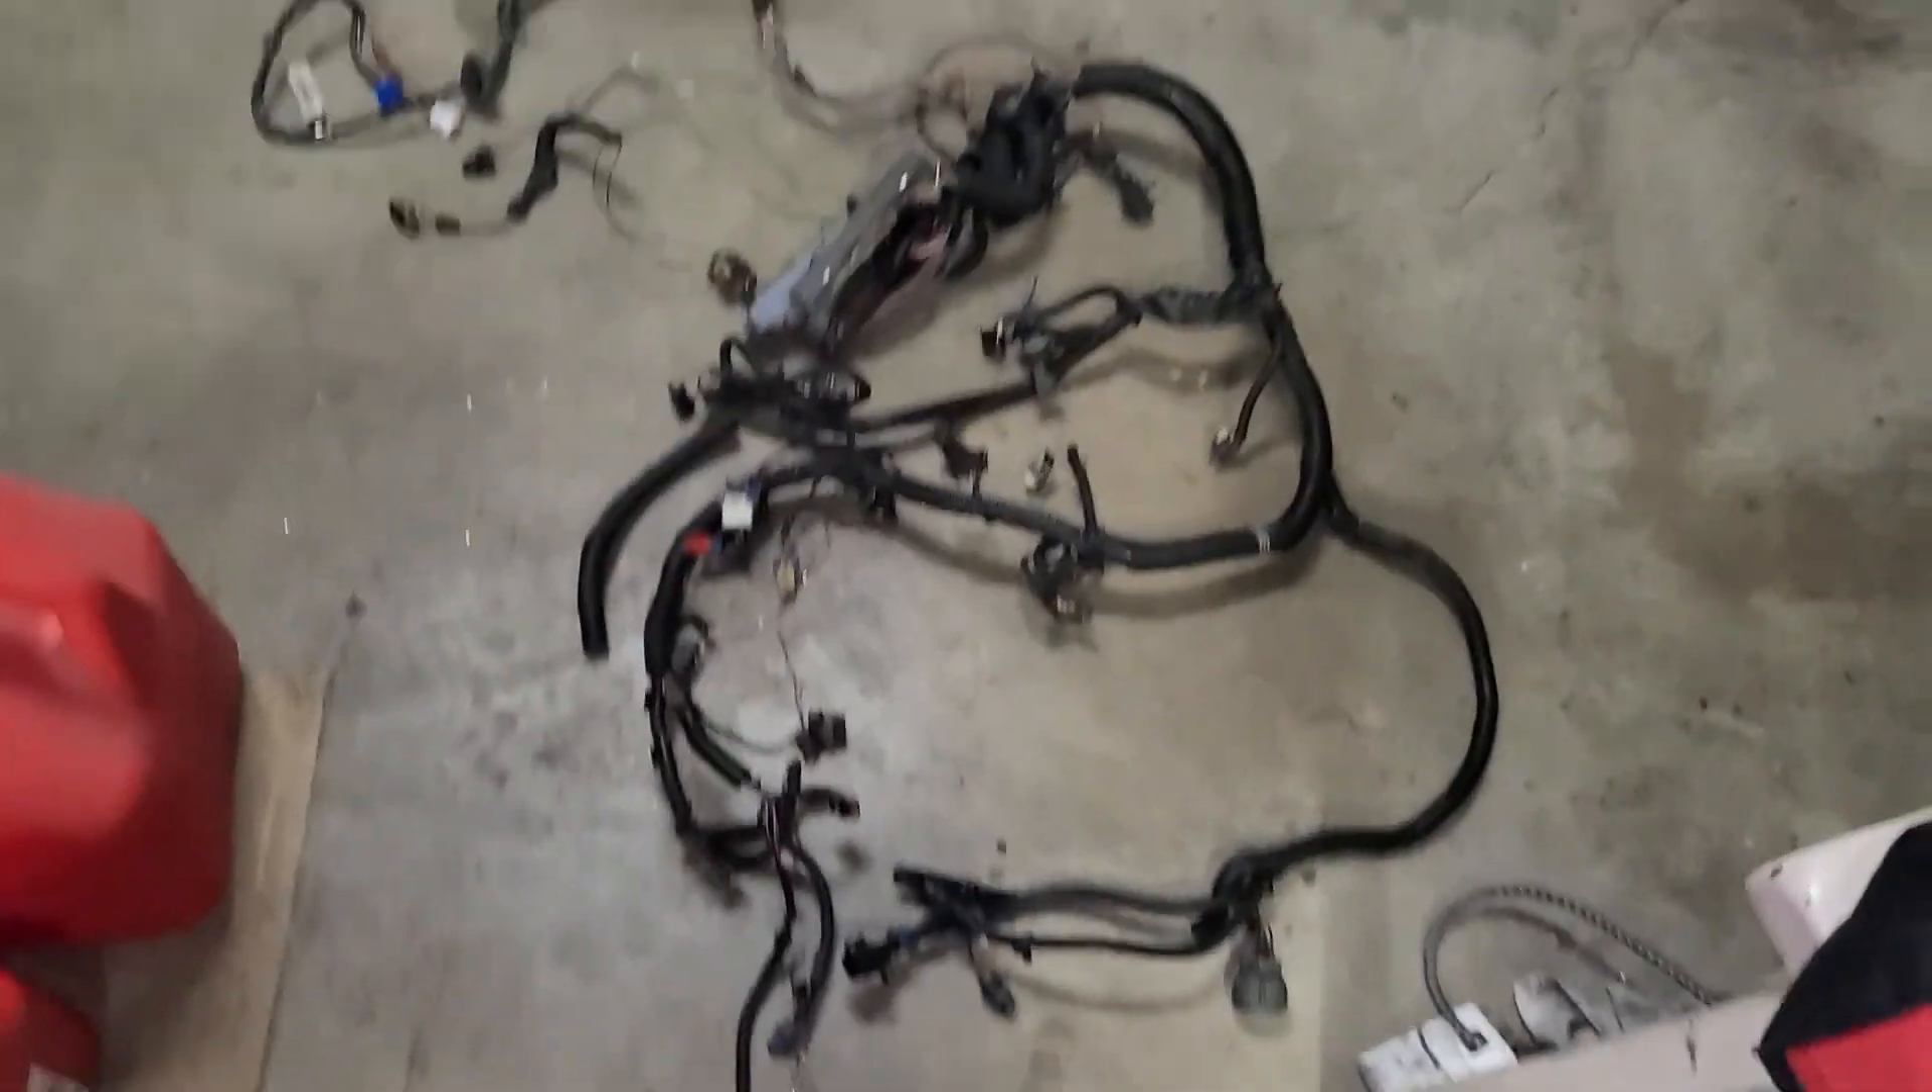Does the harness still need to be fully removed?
No.